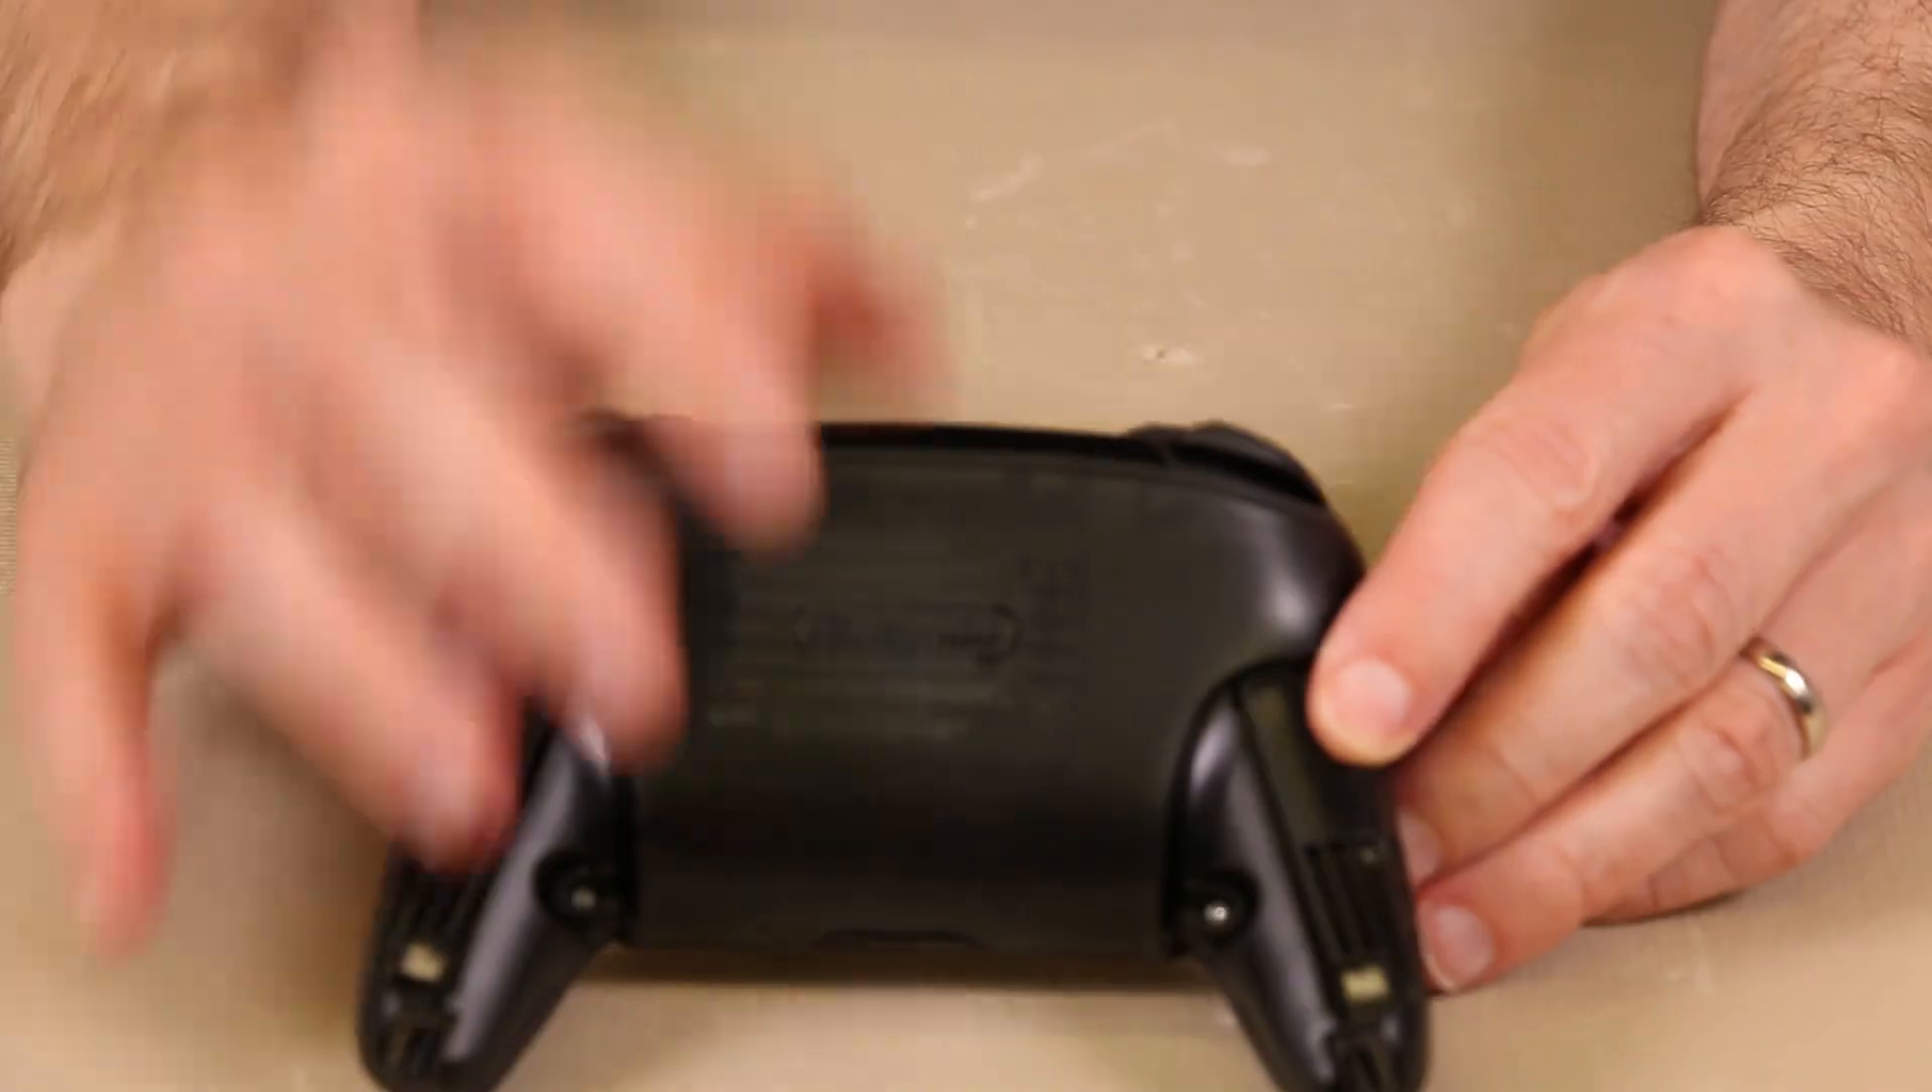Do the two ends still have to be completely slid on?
Yes.